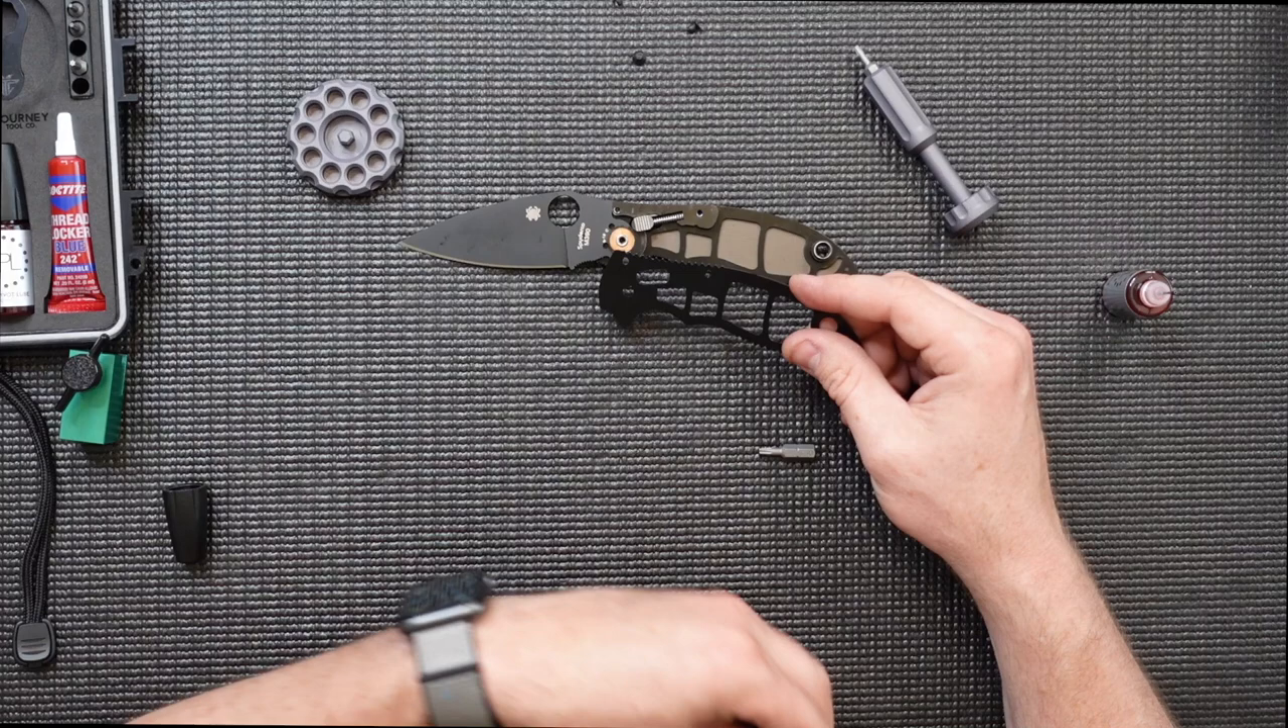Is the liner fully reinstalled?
No.